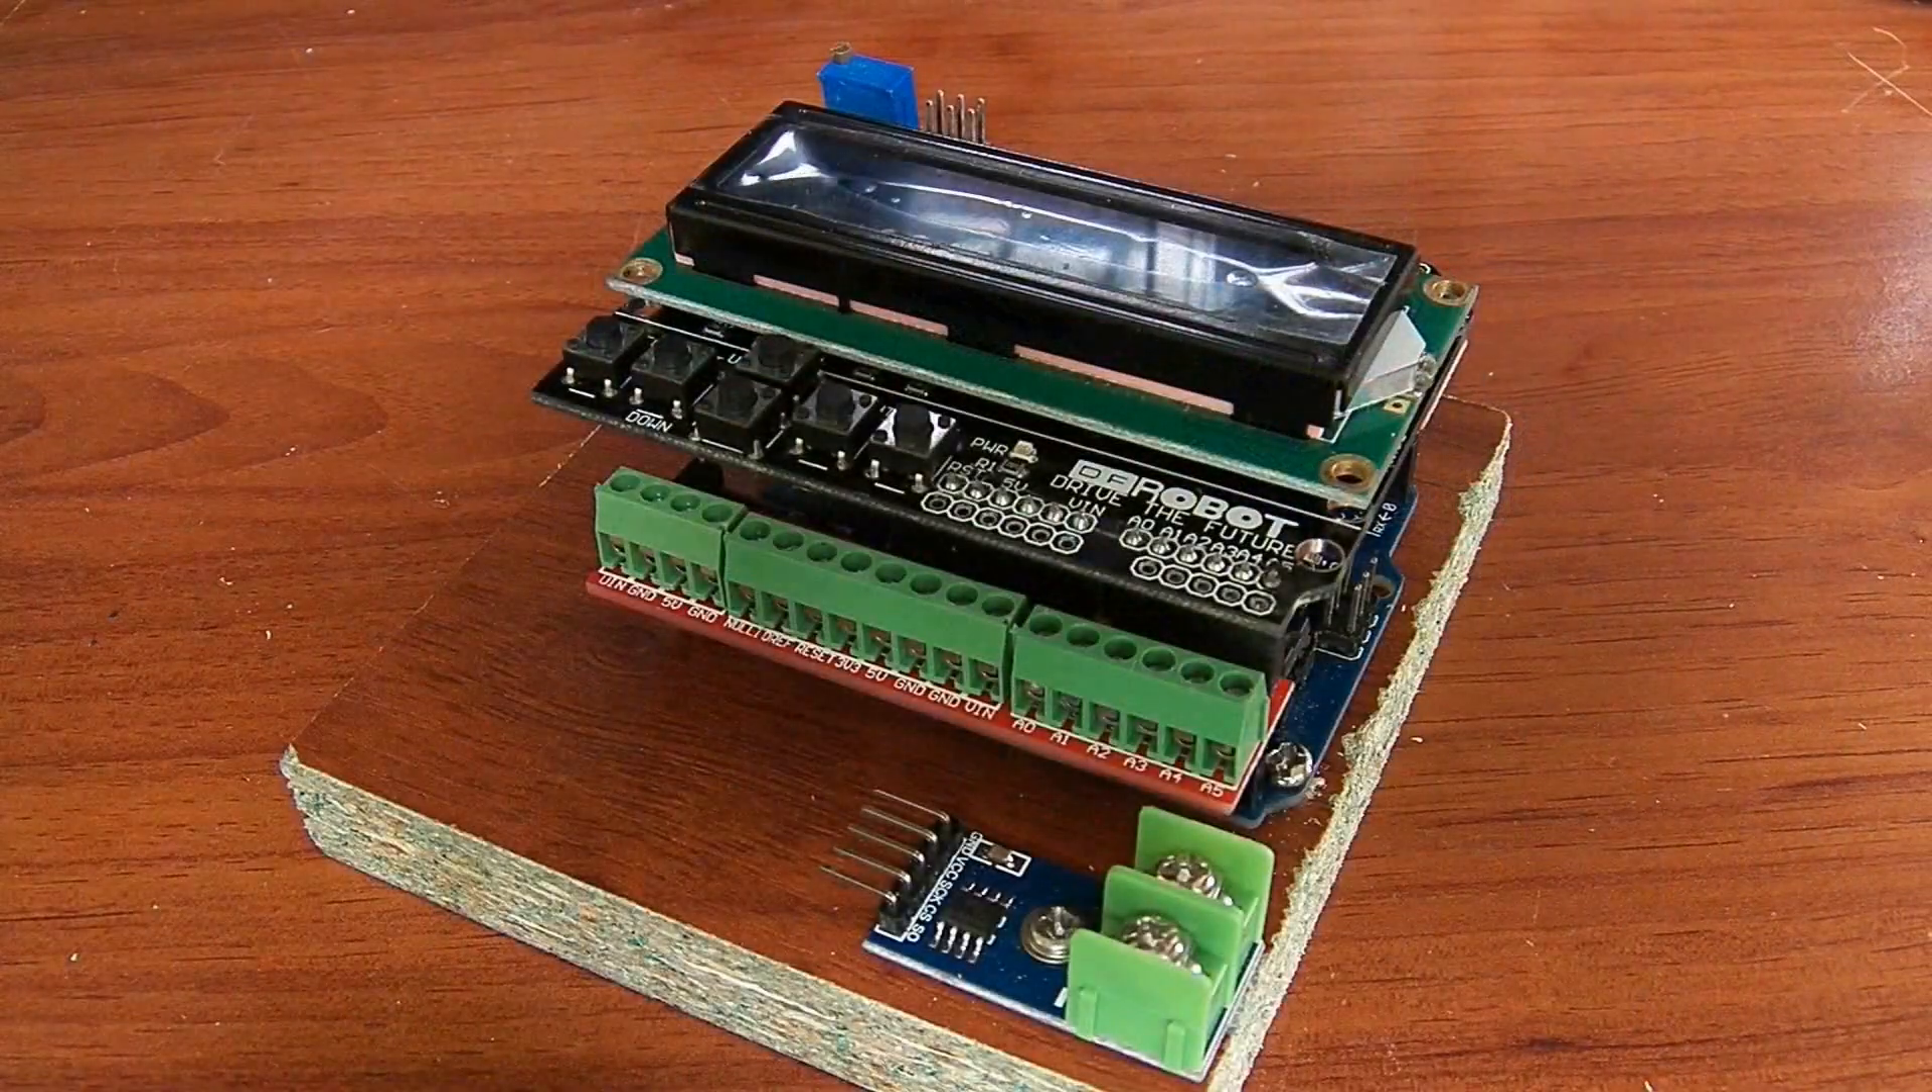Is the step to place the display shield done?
Yes.